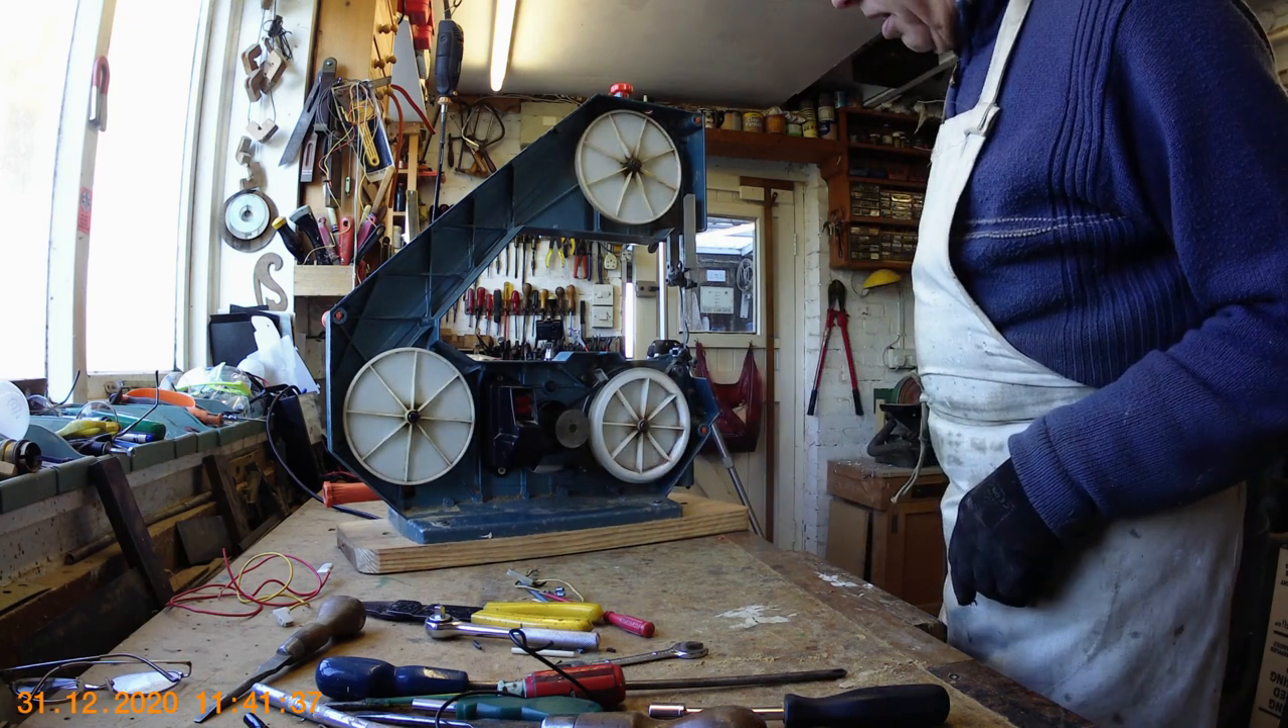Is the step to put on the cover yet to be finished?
Yes.